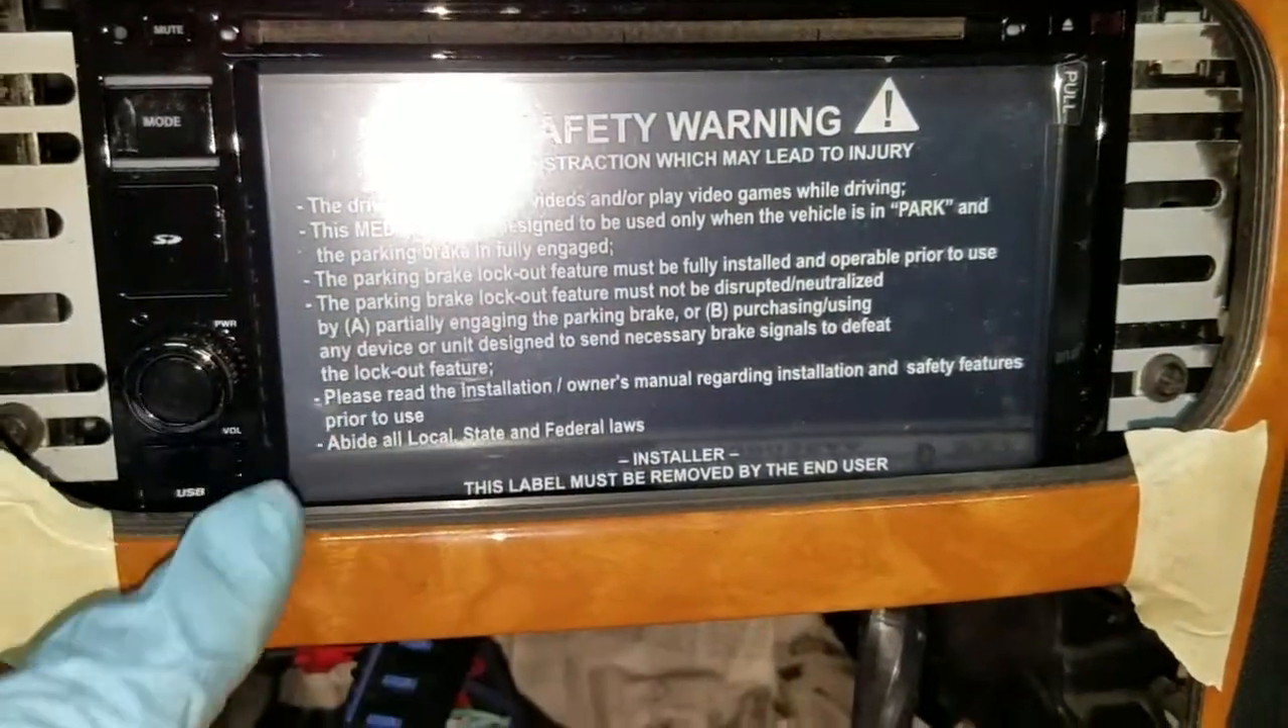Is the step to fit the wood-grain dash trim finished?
No.